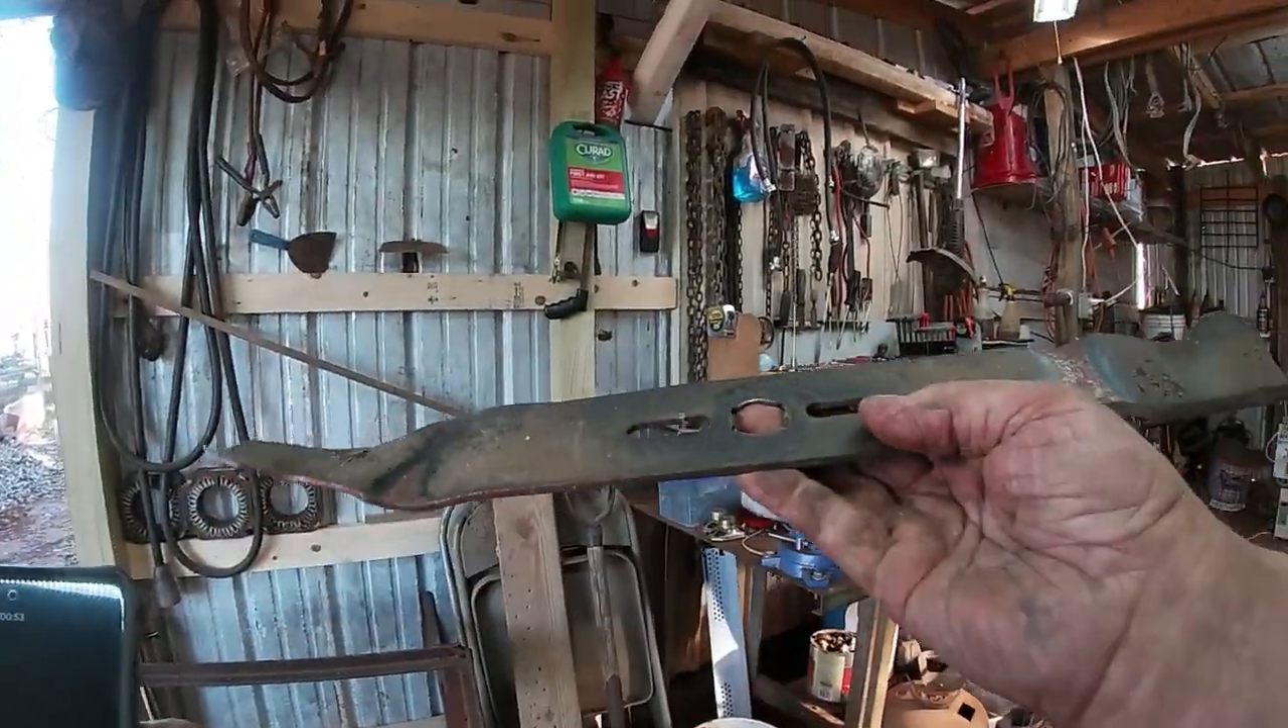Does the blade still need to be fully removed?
No.